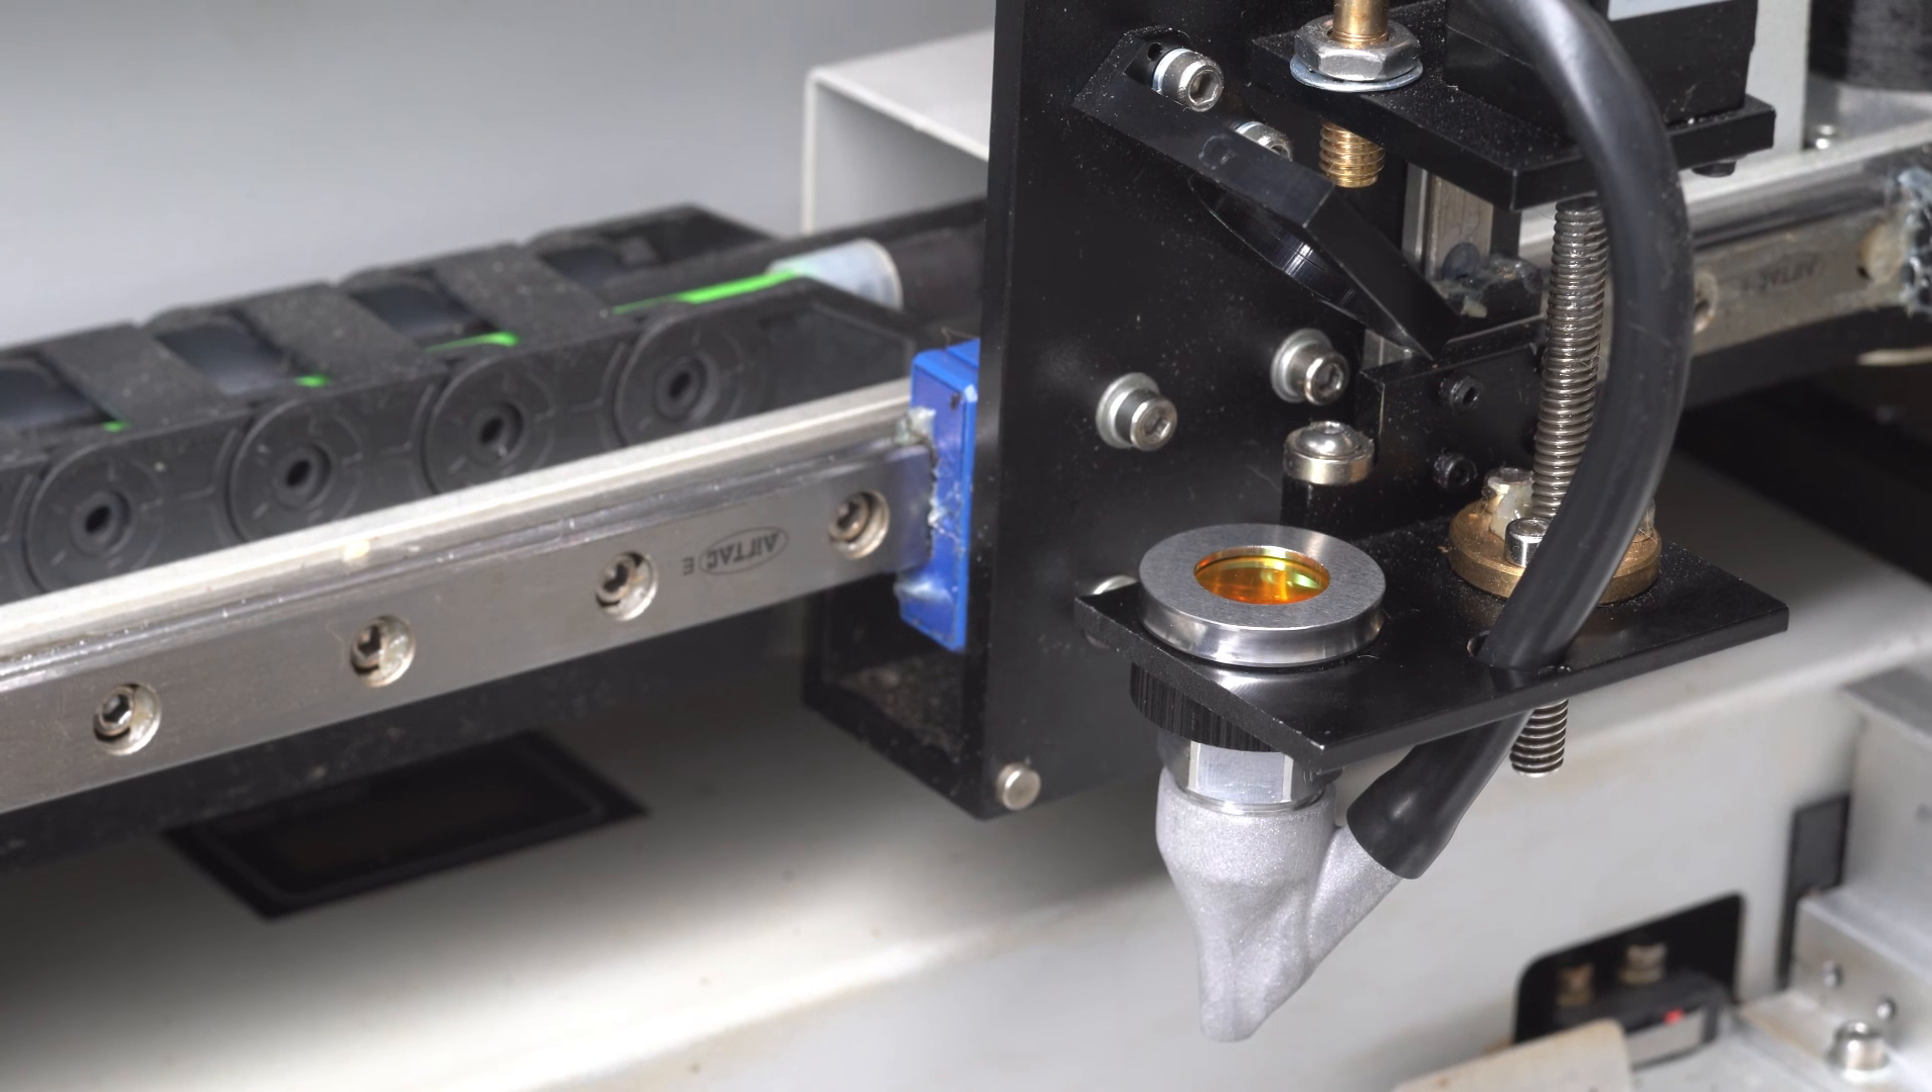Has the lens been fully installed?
Yes.